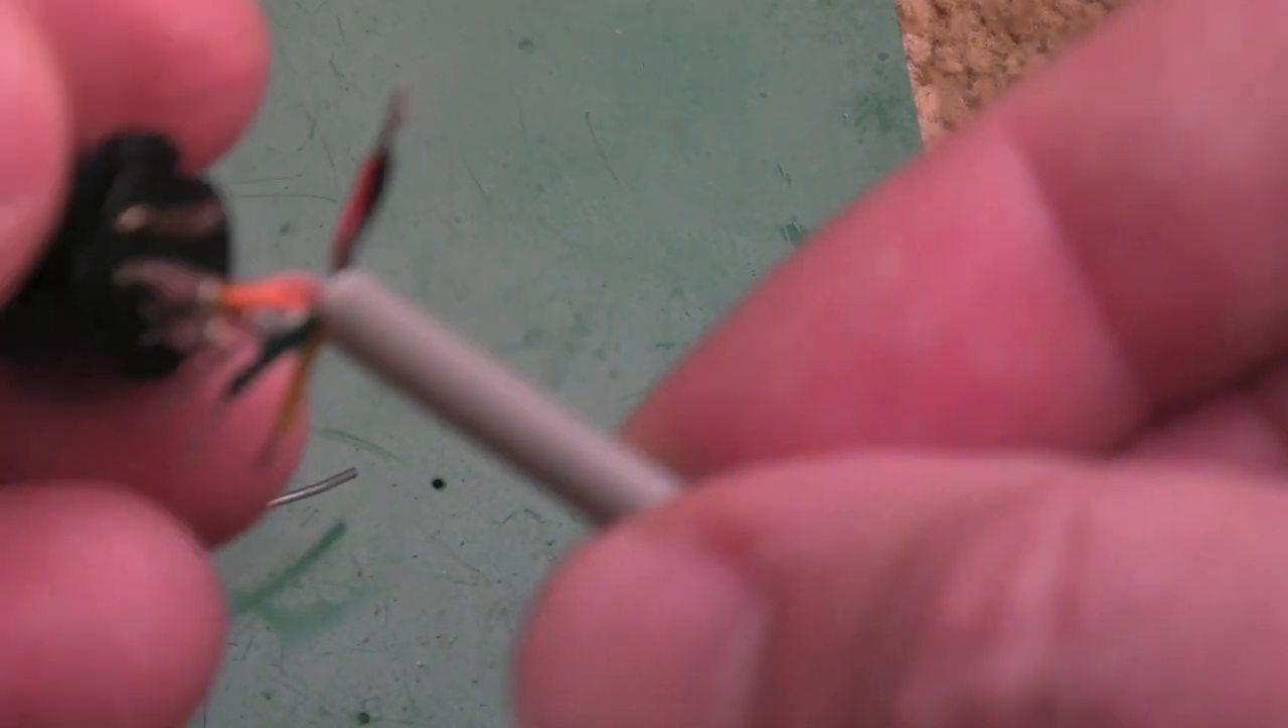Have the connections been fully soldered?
No.